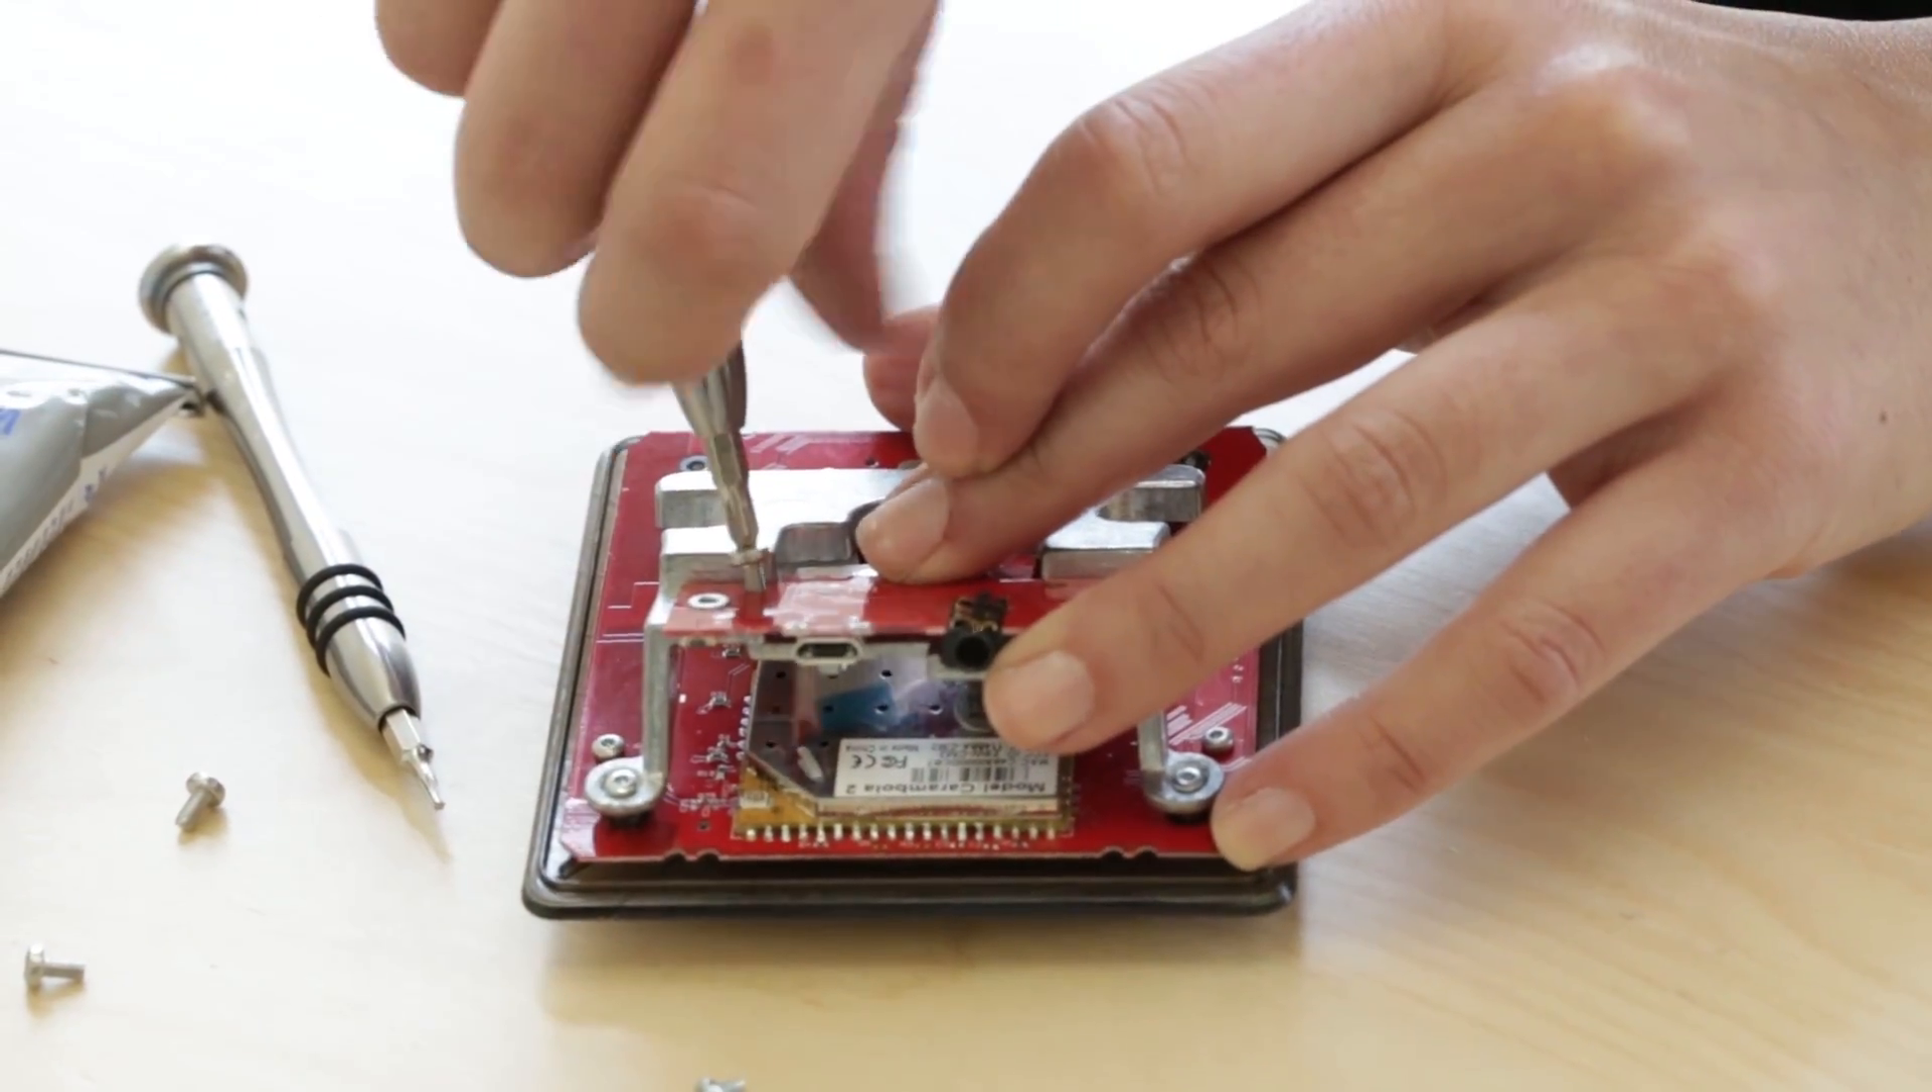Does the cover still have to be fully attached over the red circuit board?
Yes.